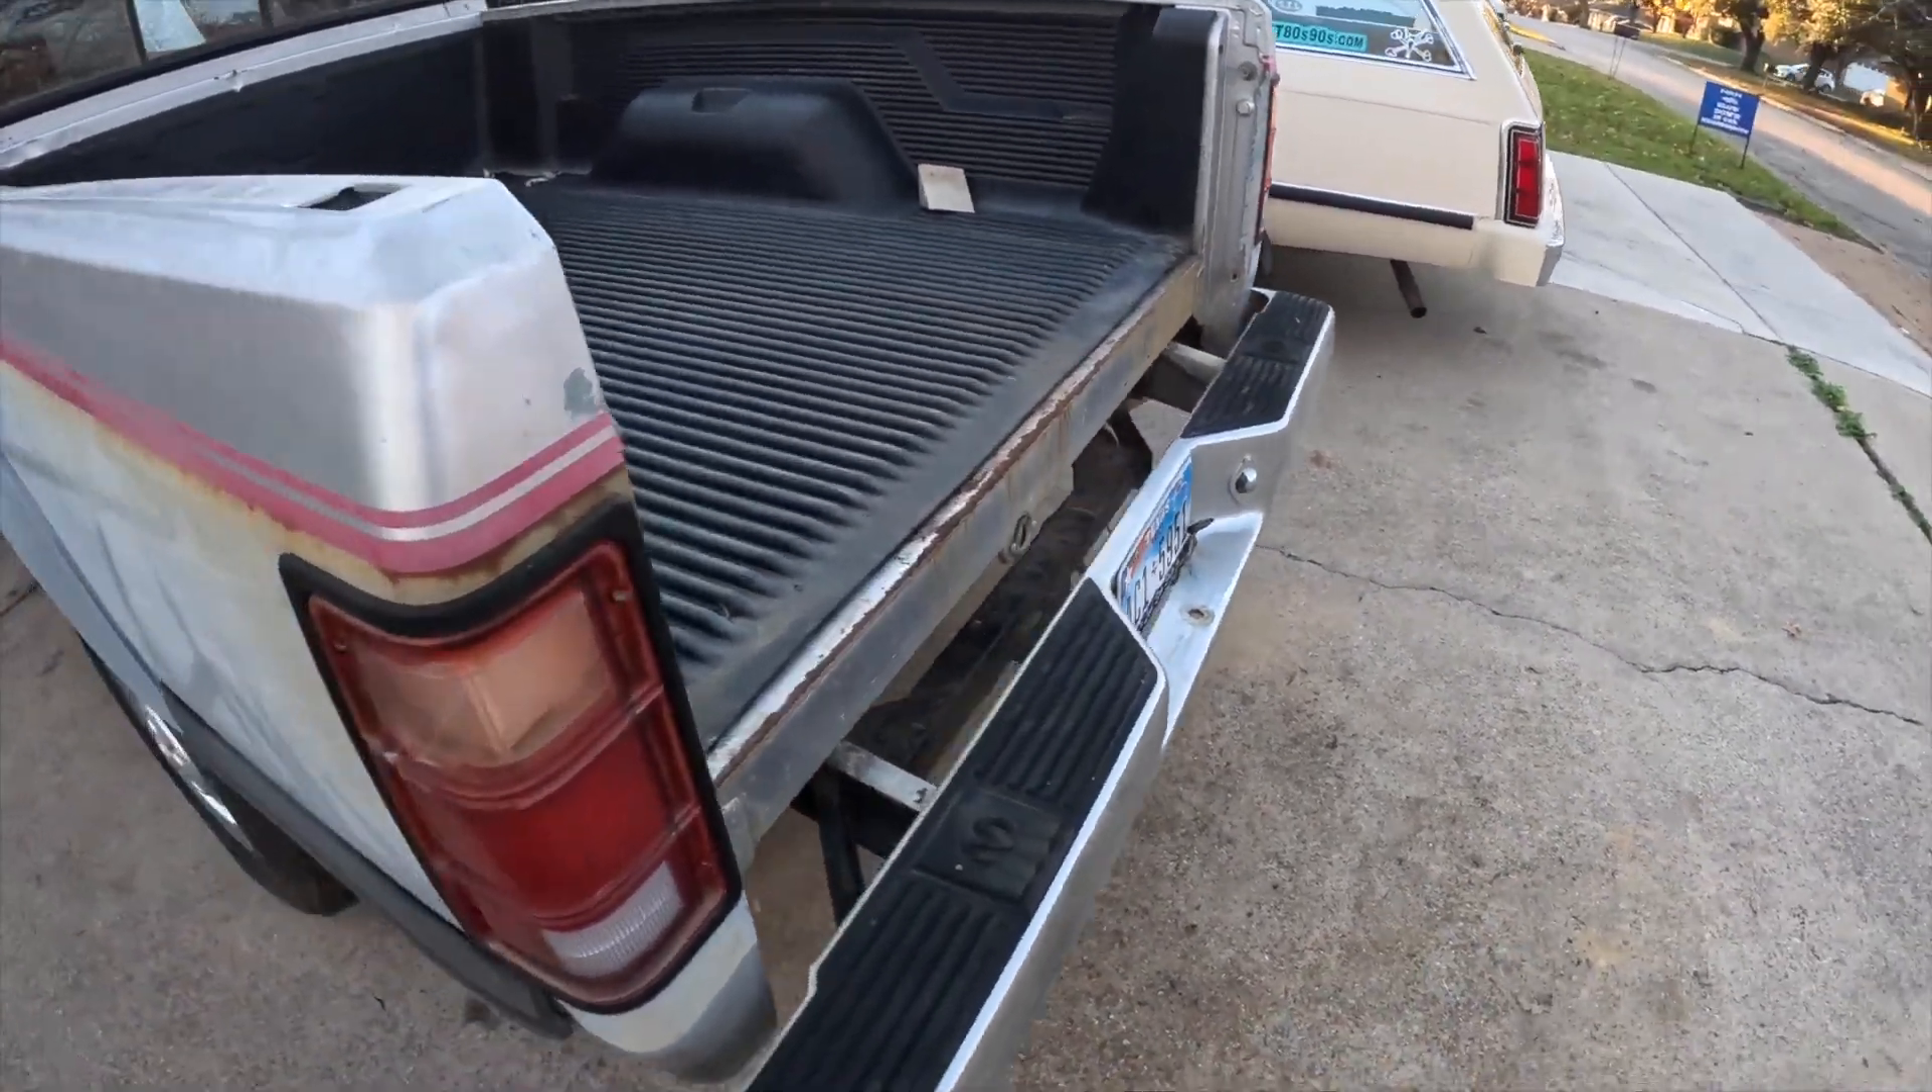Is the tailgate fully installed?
No.